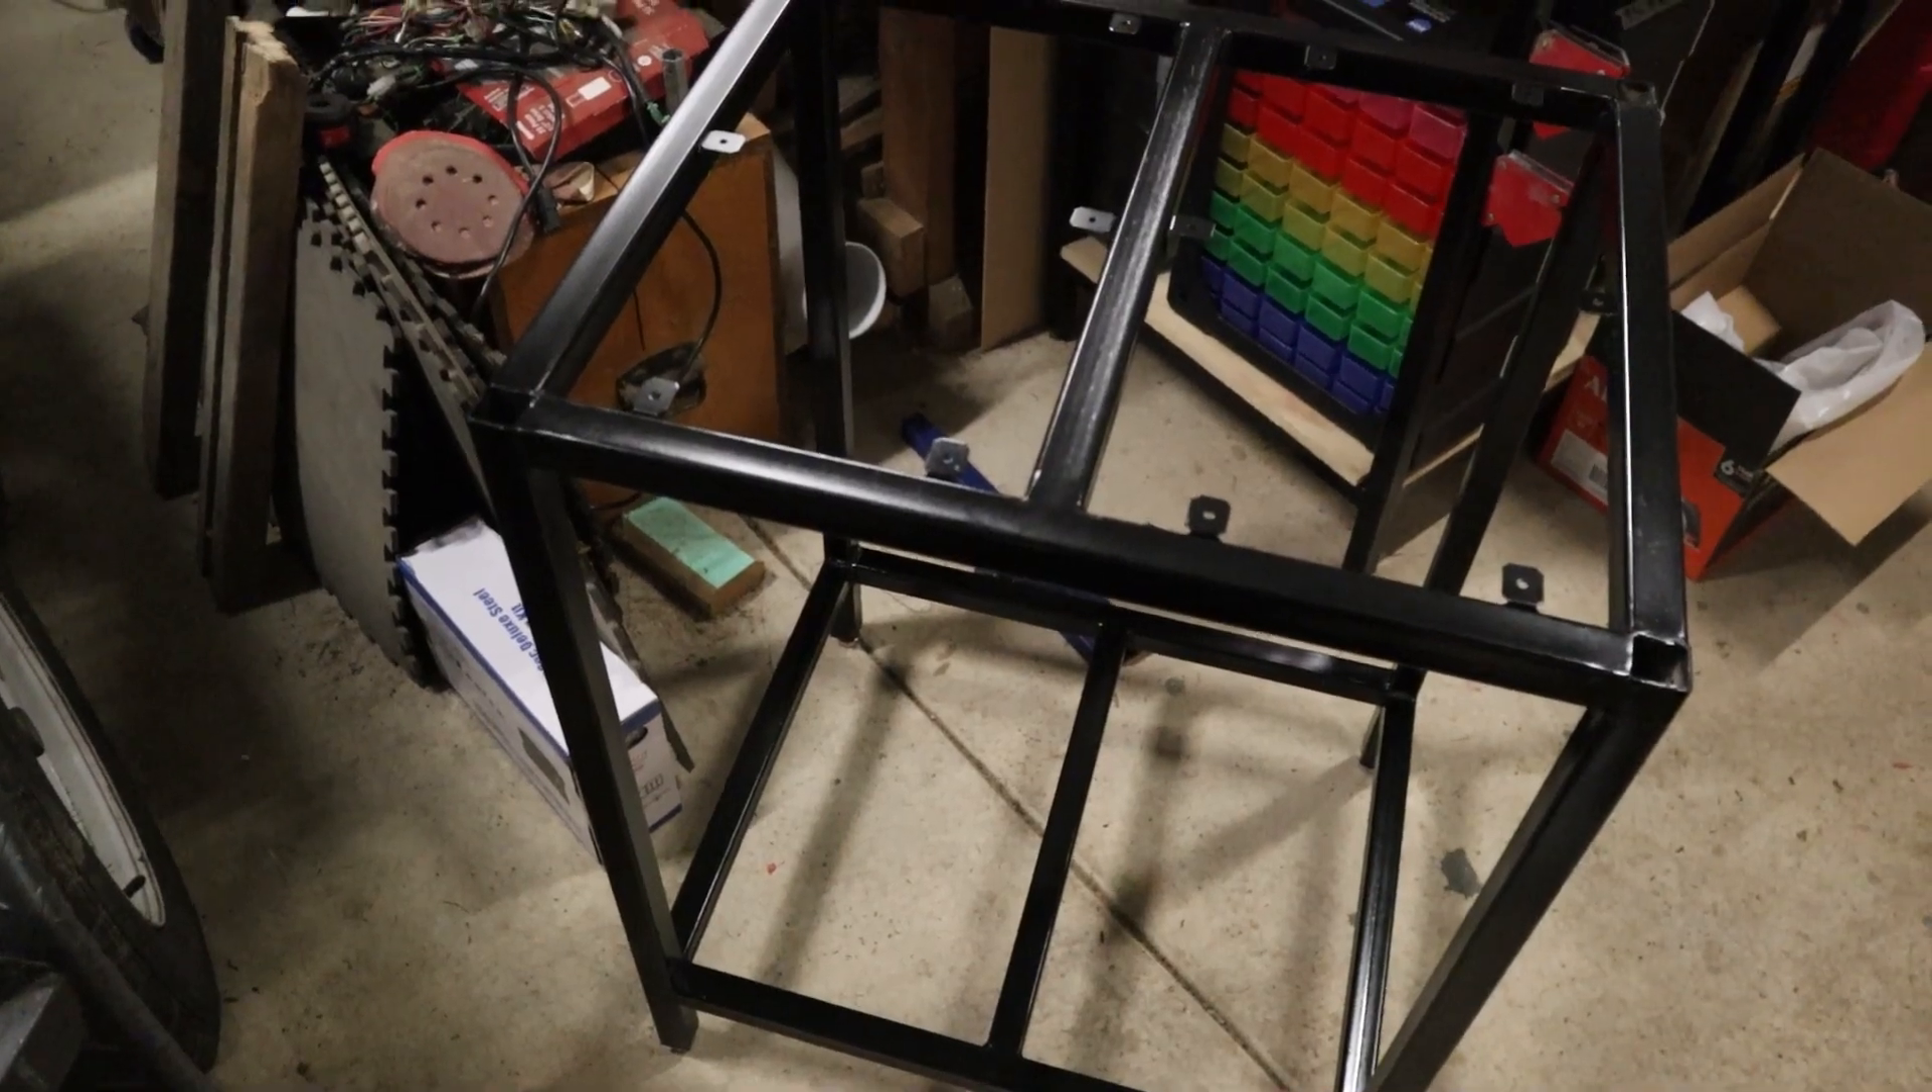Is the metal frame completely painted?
Yes.